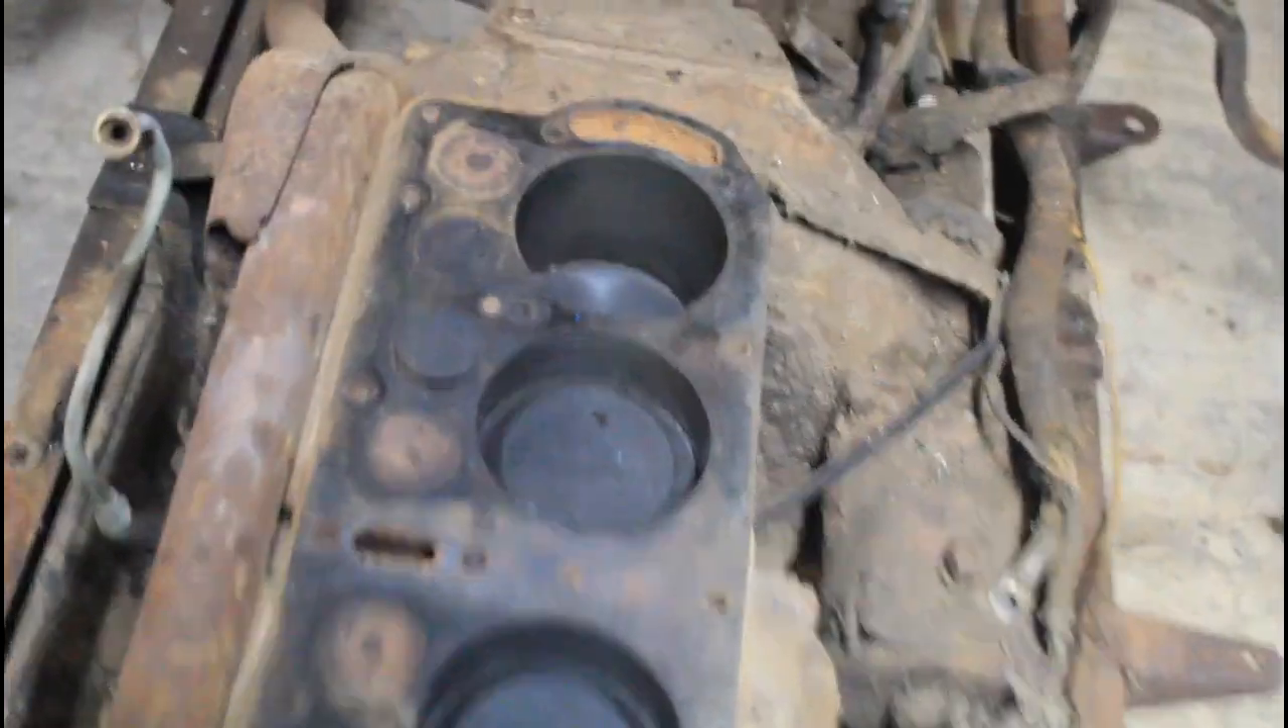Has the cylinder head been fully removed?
Yes.